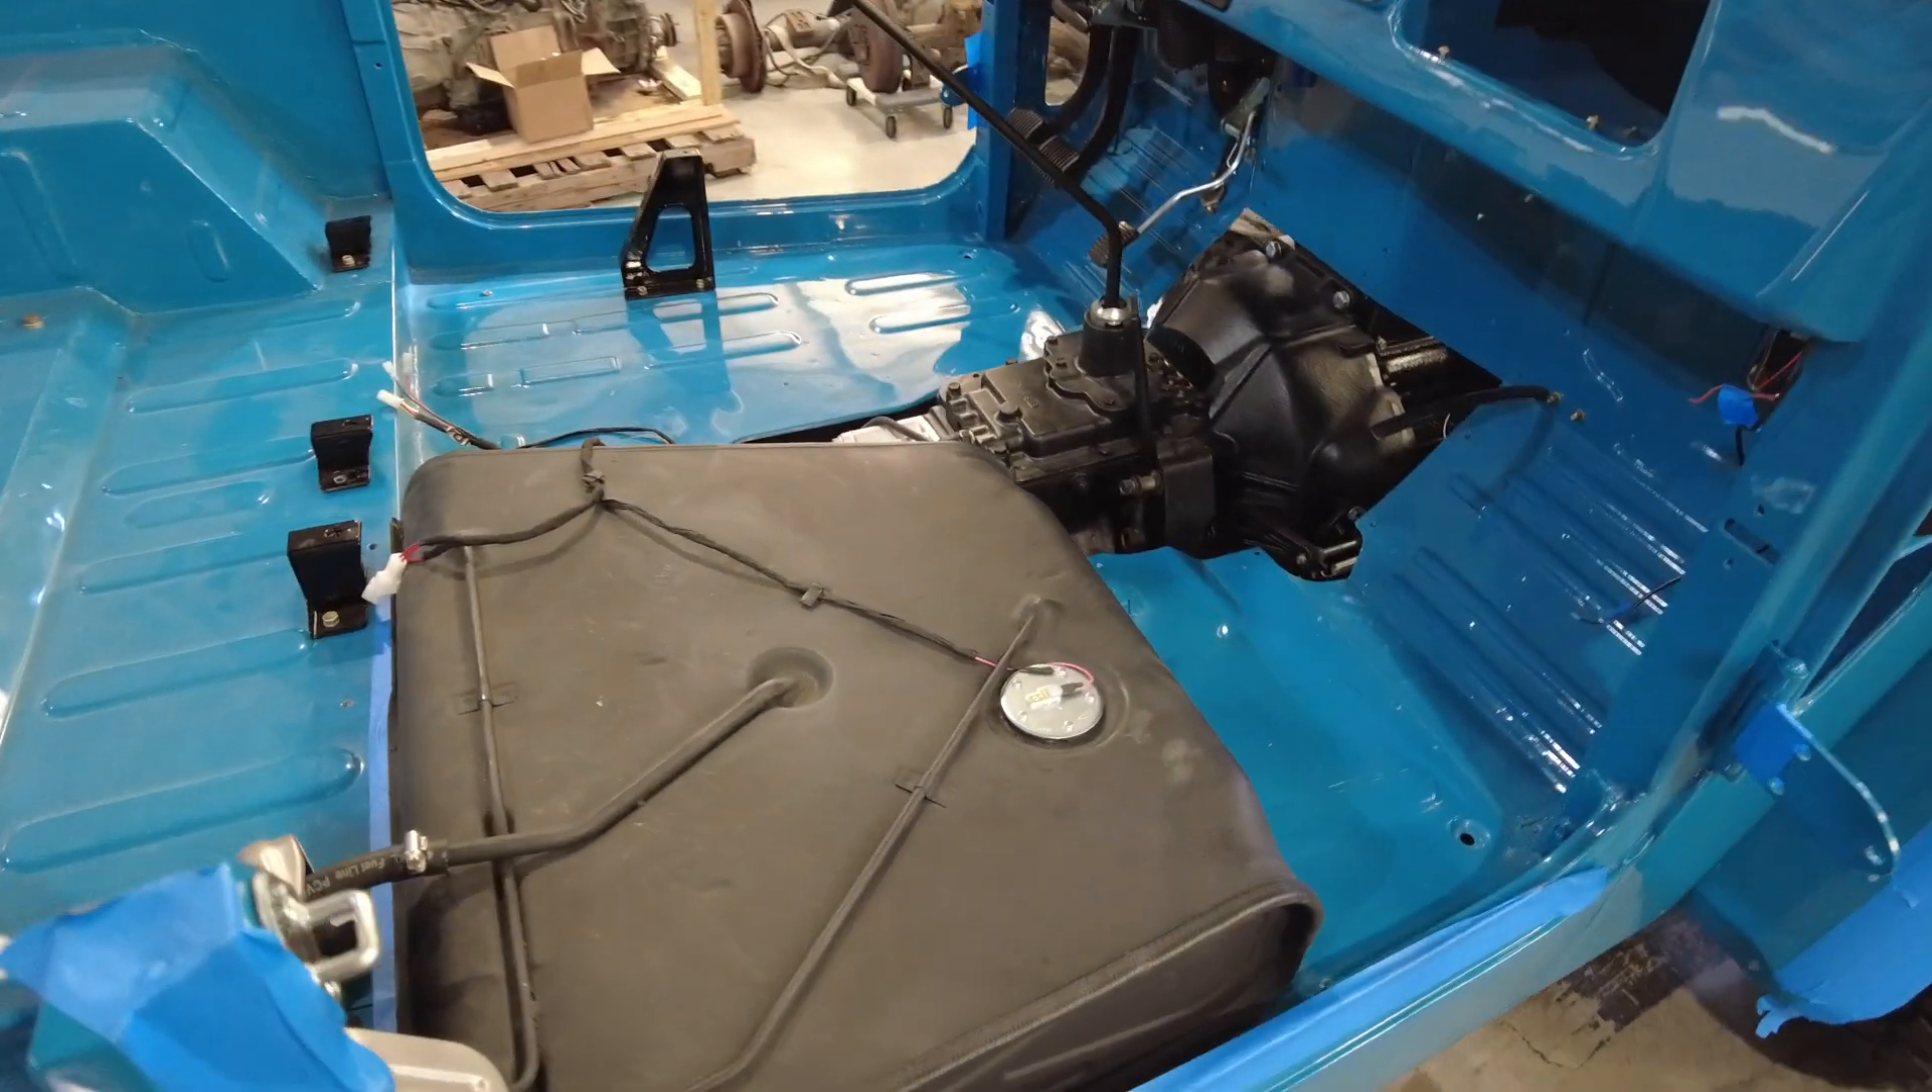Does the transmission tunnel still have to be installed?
Yes.